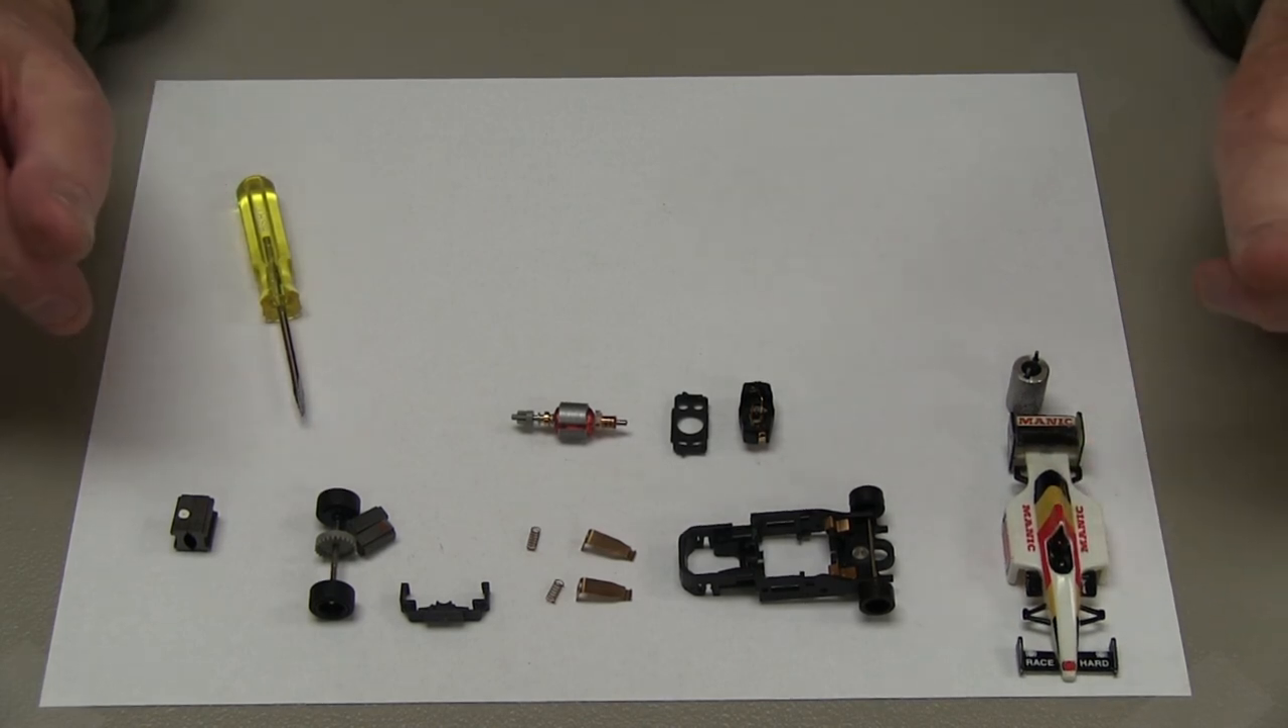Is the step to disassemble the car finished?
Yes.